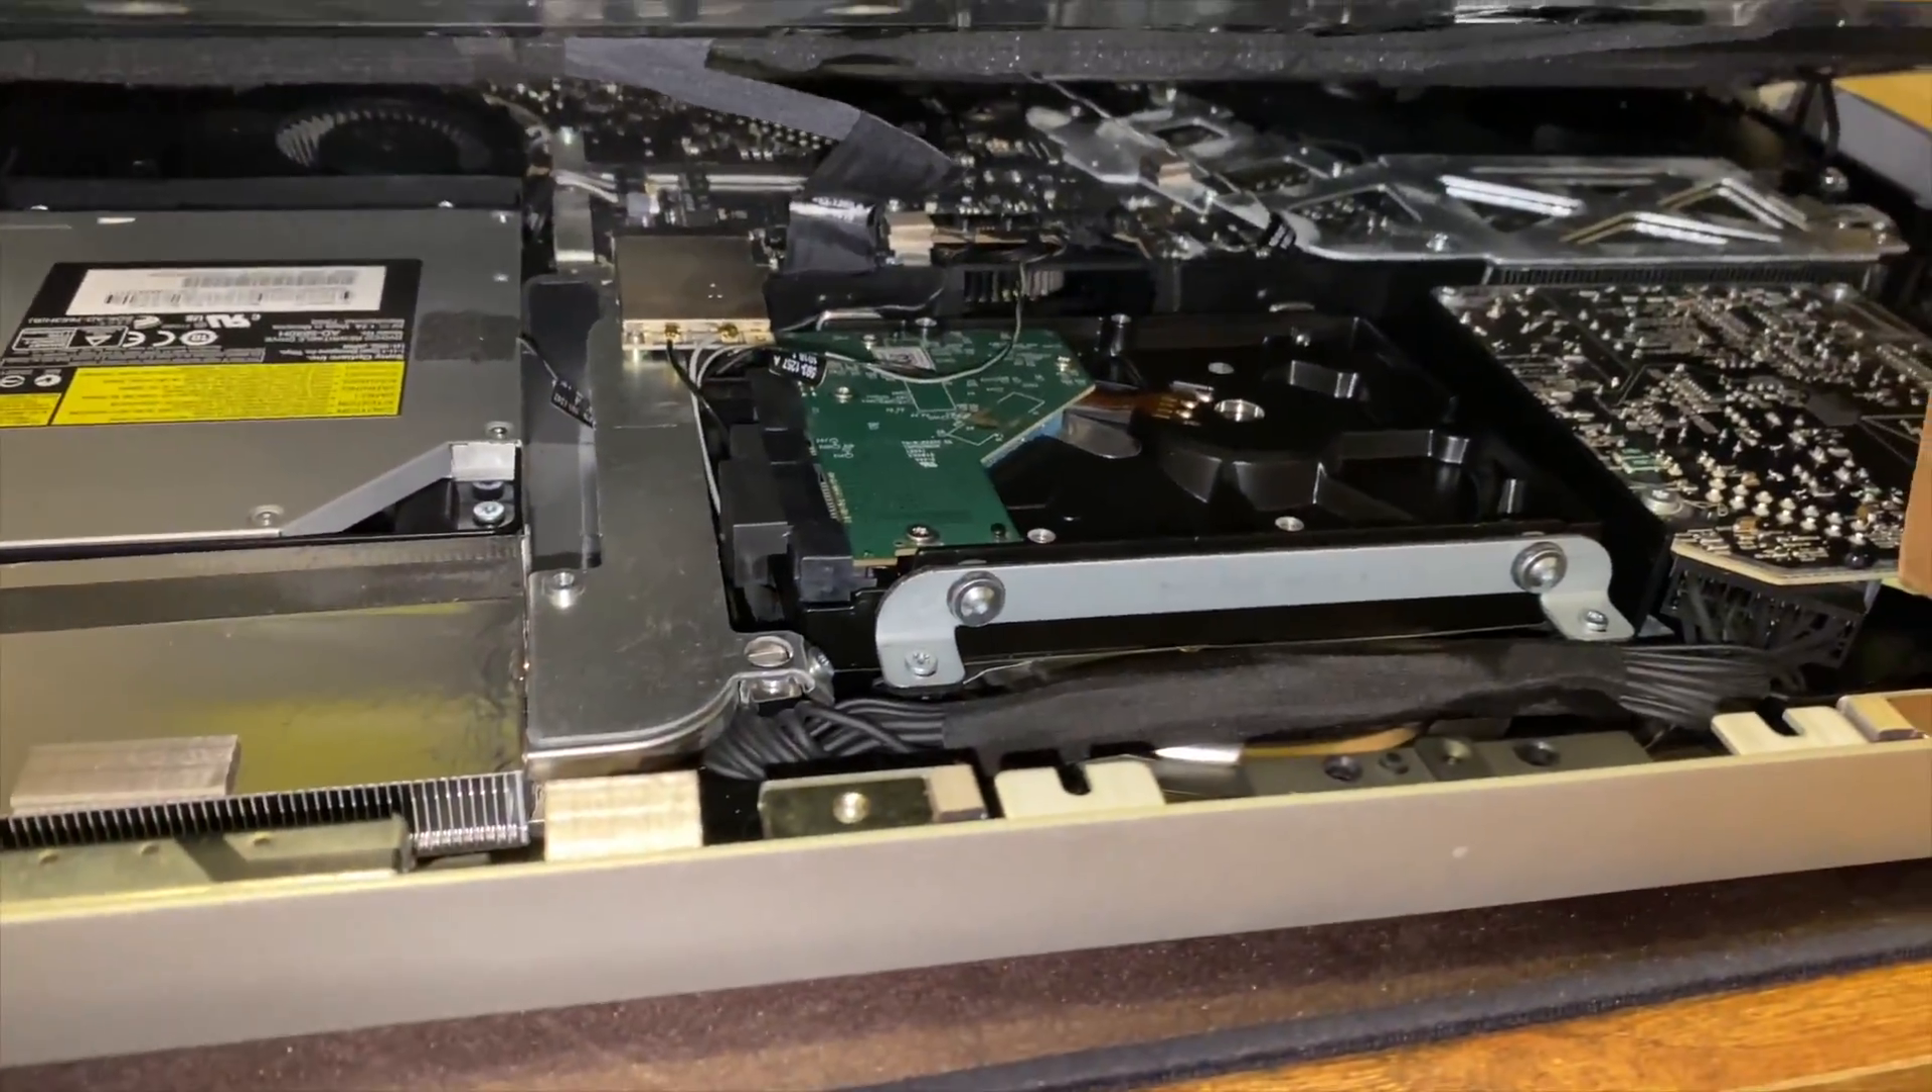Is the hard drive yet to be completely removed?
Yes.